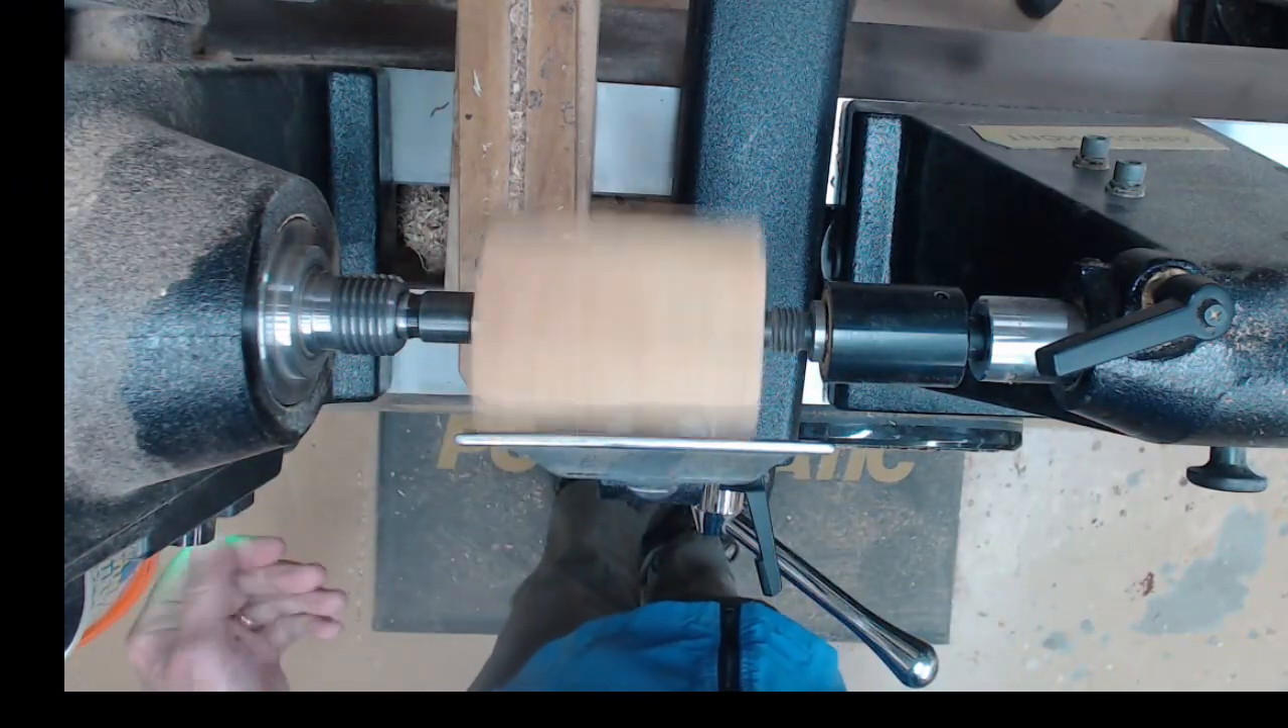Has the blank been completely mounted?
Yes.